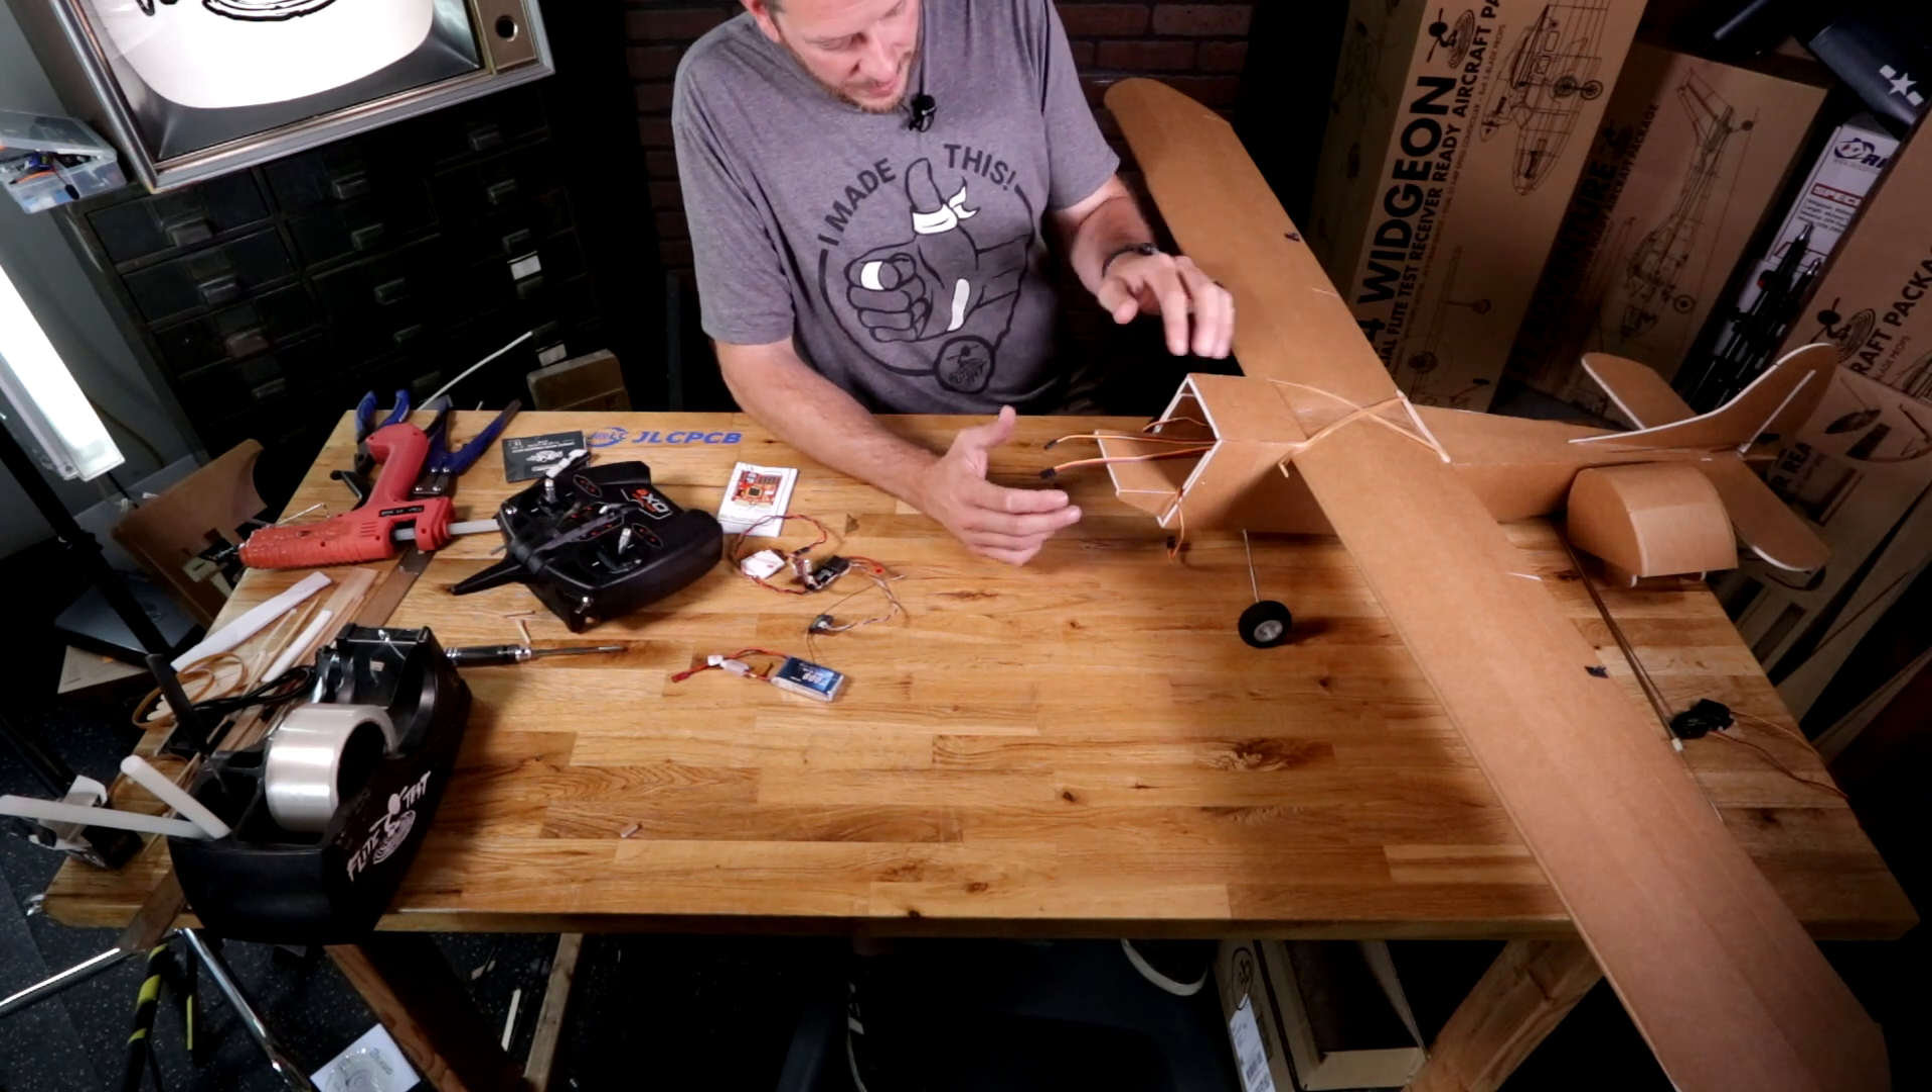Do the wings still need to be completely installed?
No.